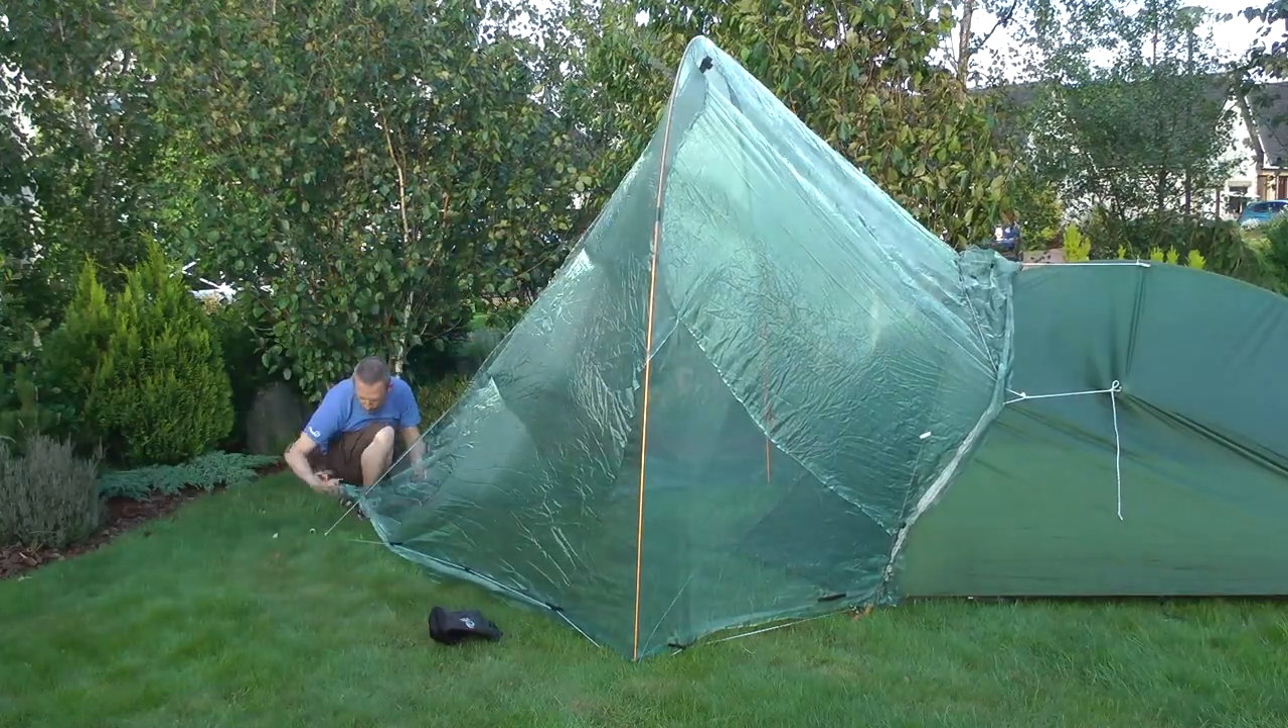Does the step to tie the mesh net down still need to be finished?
Yes.